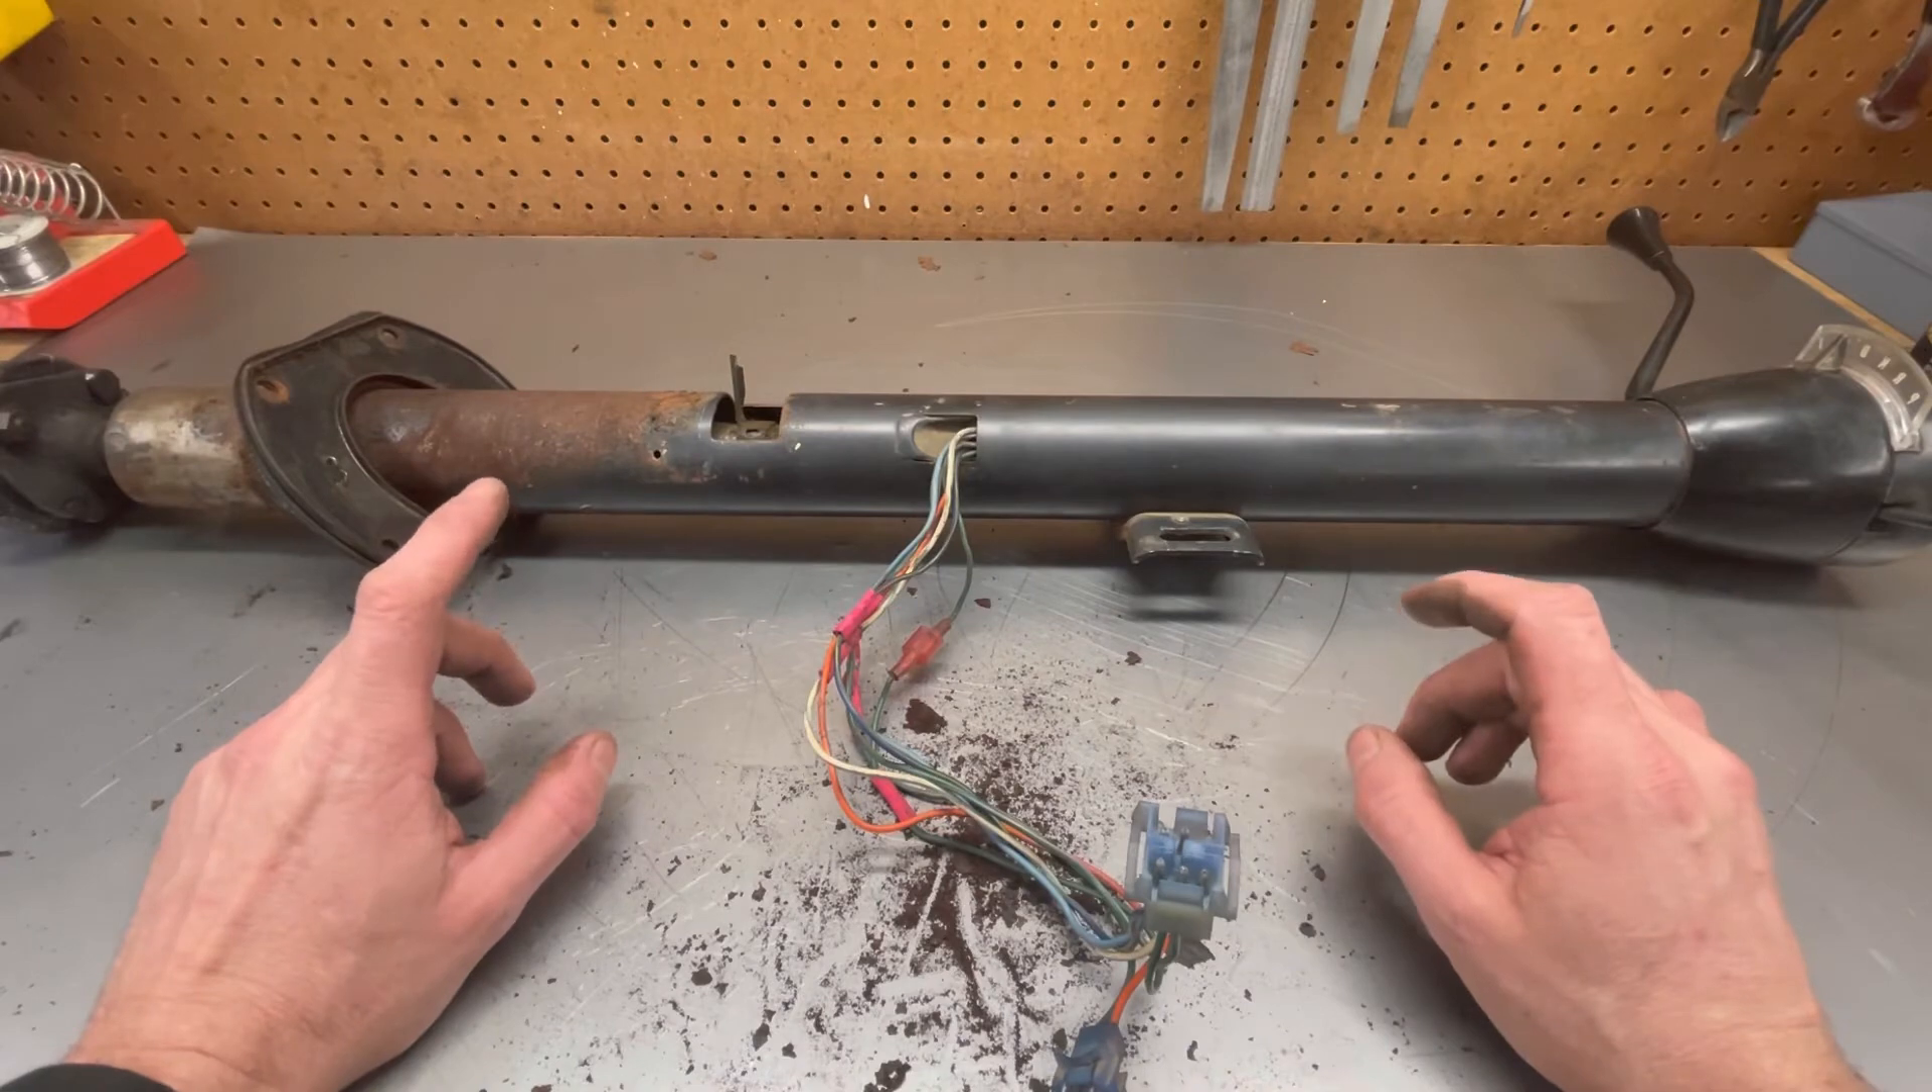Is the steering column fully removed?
Yes.